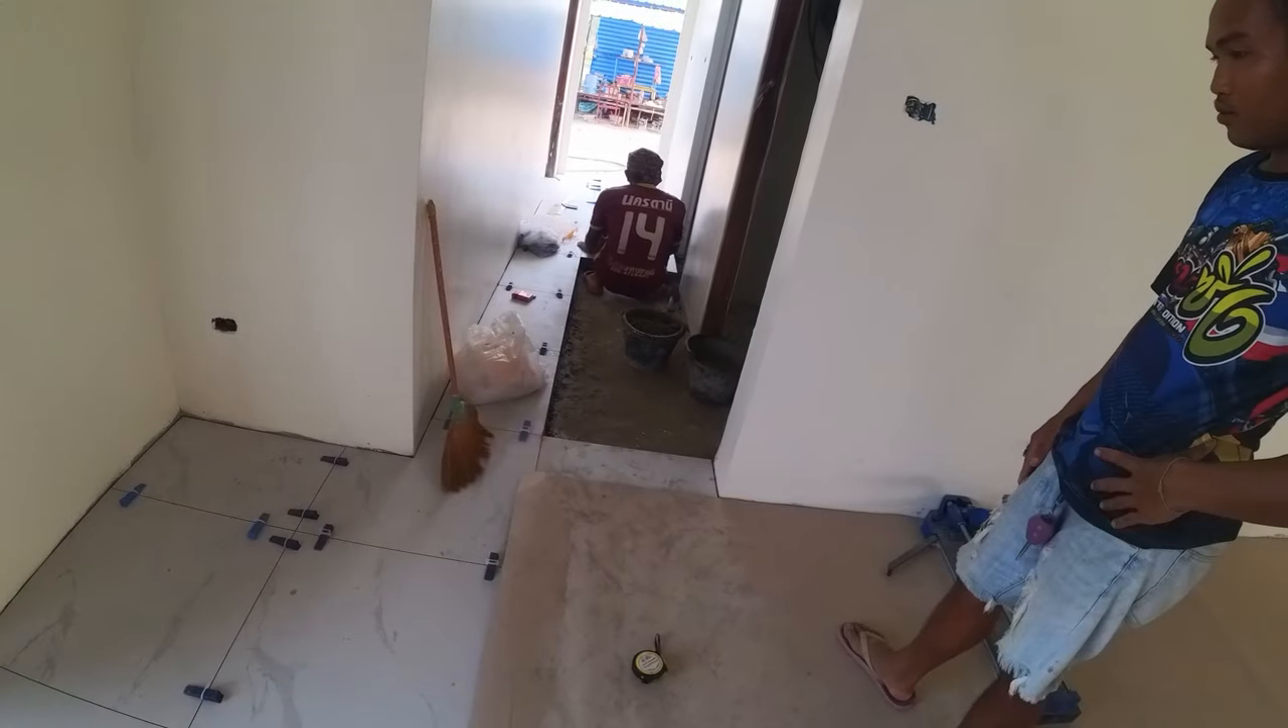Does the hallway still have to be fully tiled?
Yes.